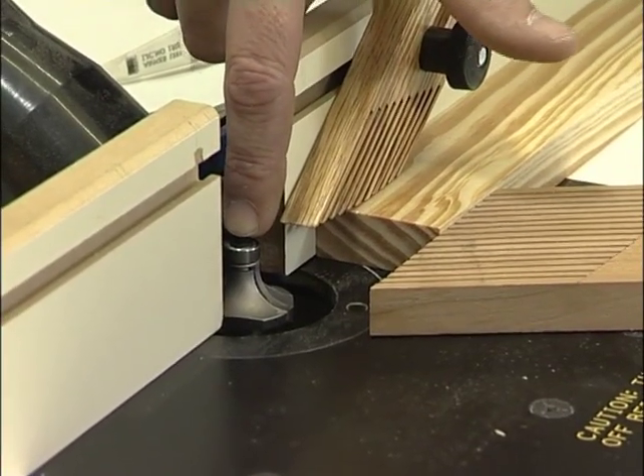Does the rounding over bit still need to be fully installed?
No.